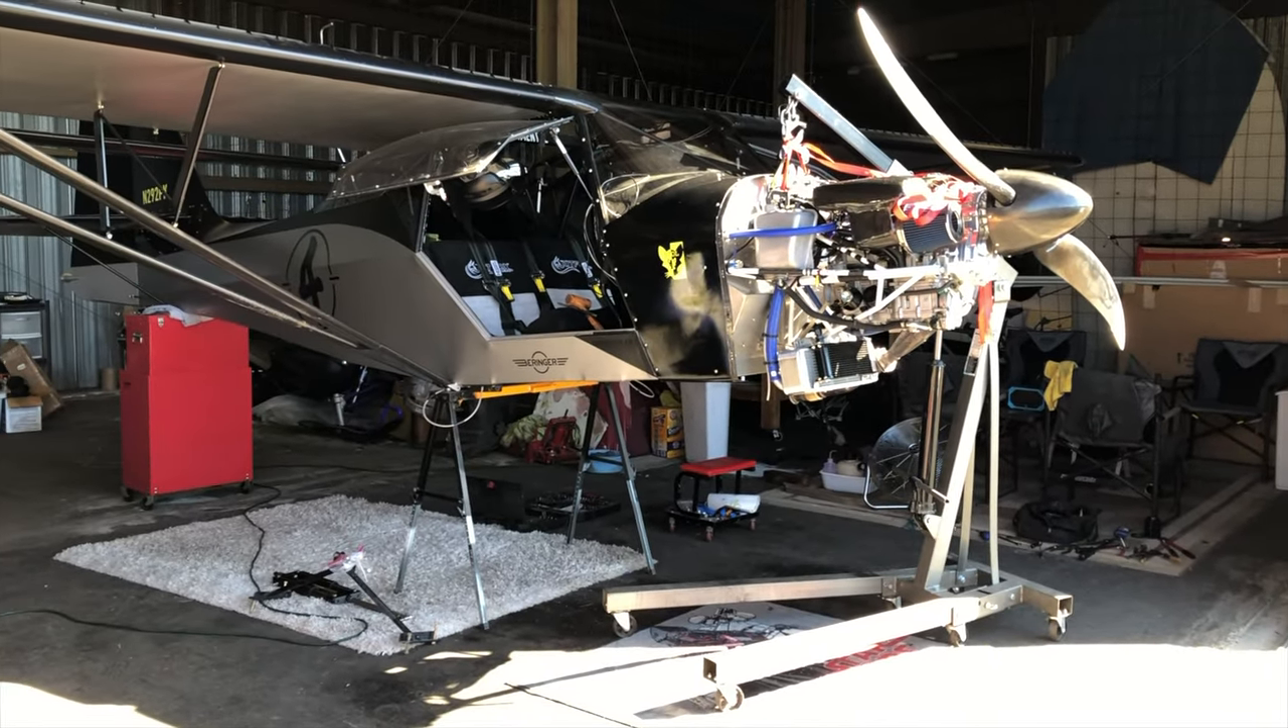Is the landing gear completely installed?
No.